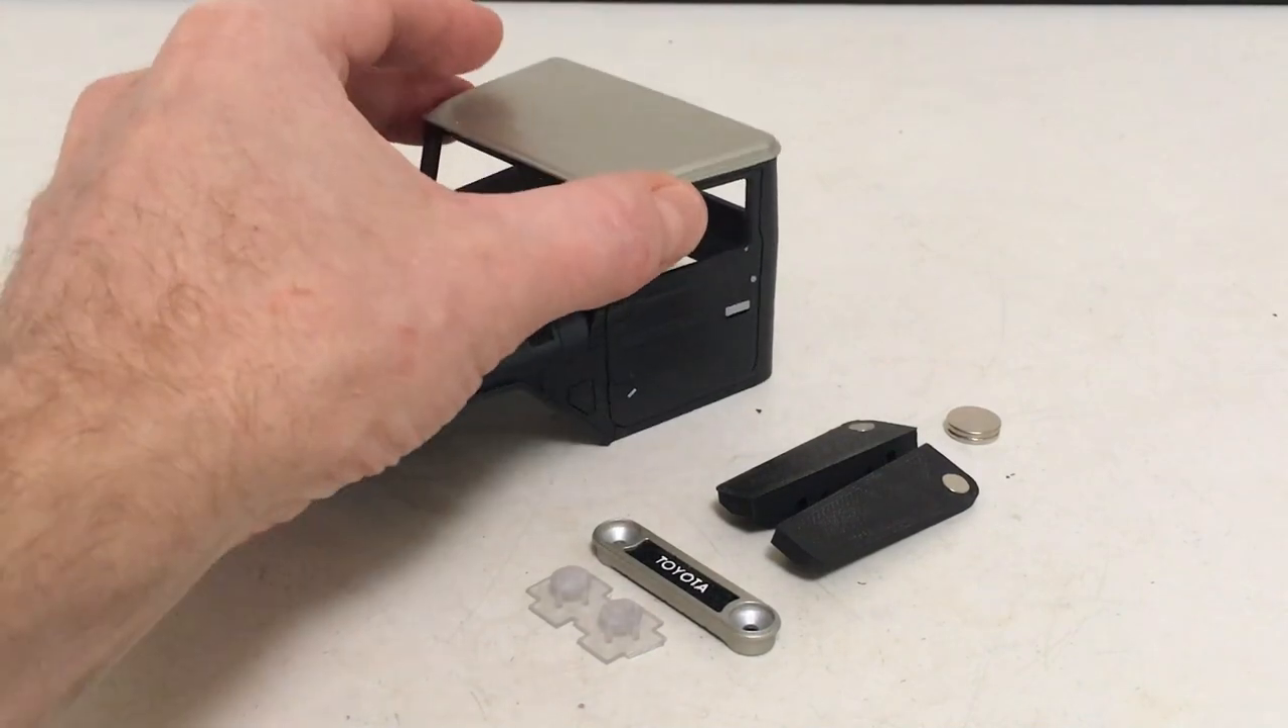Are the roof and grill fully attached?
No.